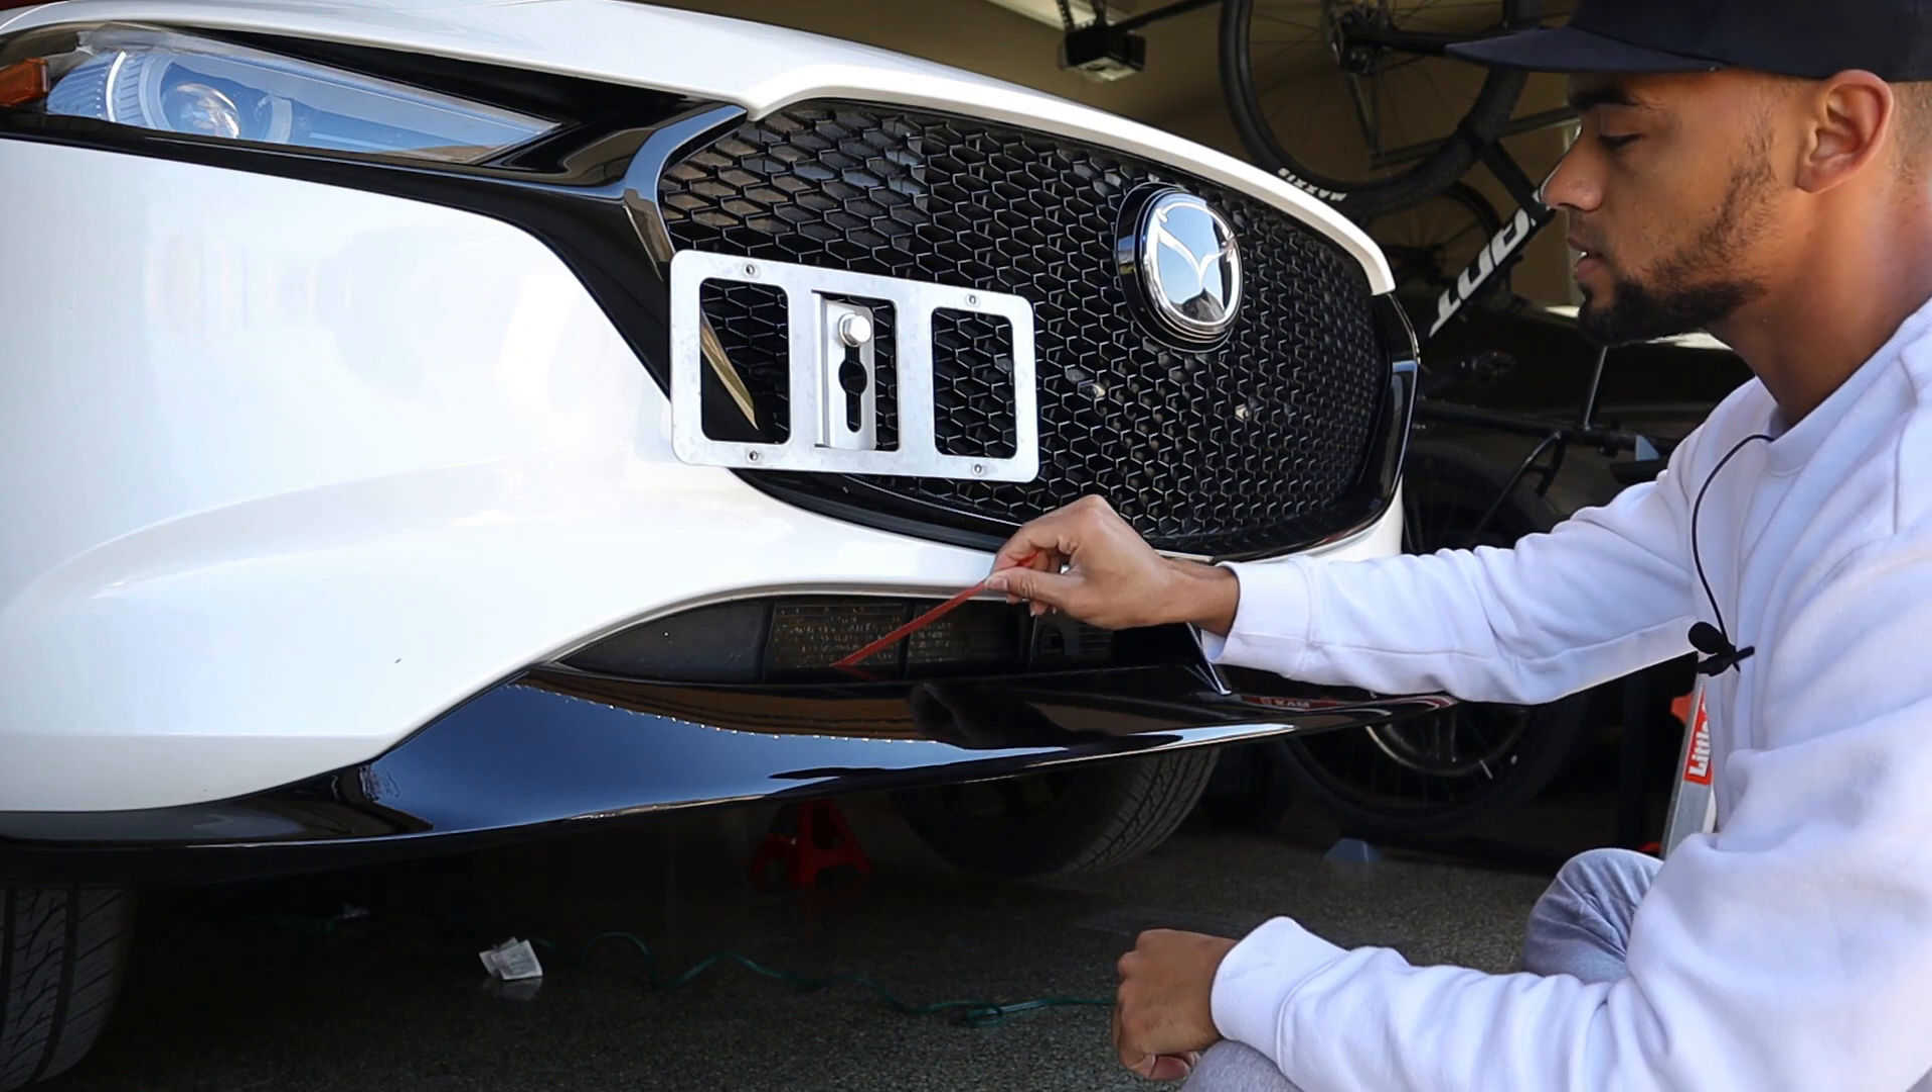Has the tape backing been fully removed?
No.